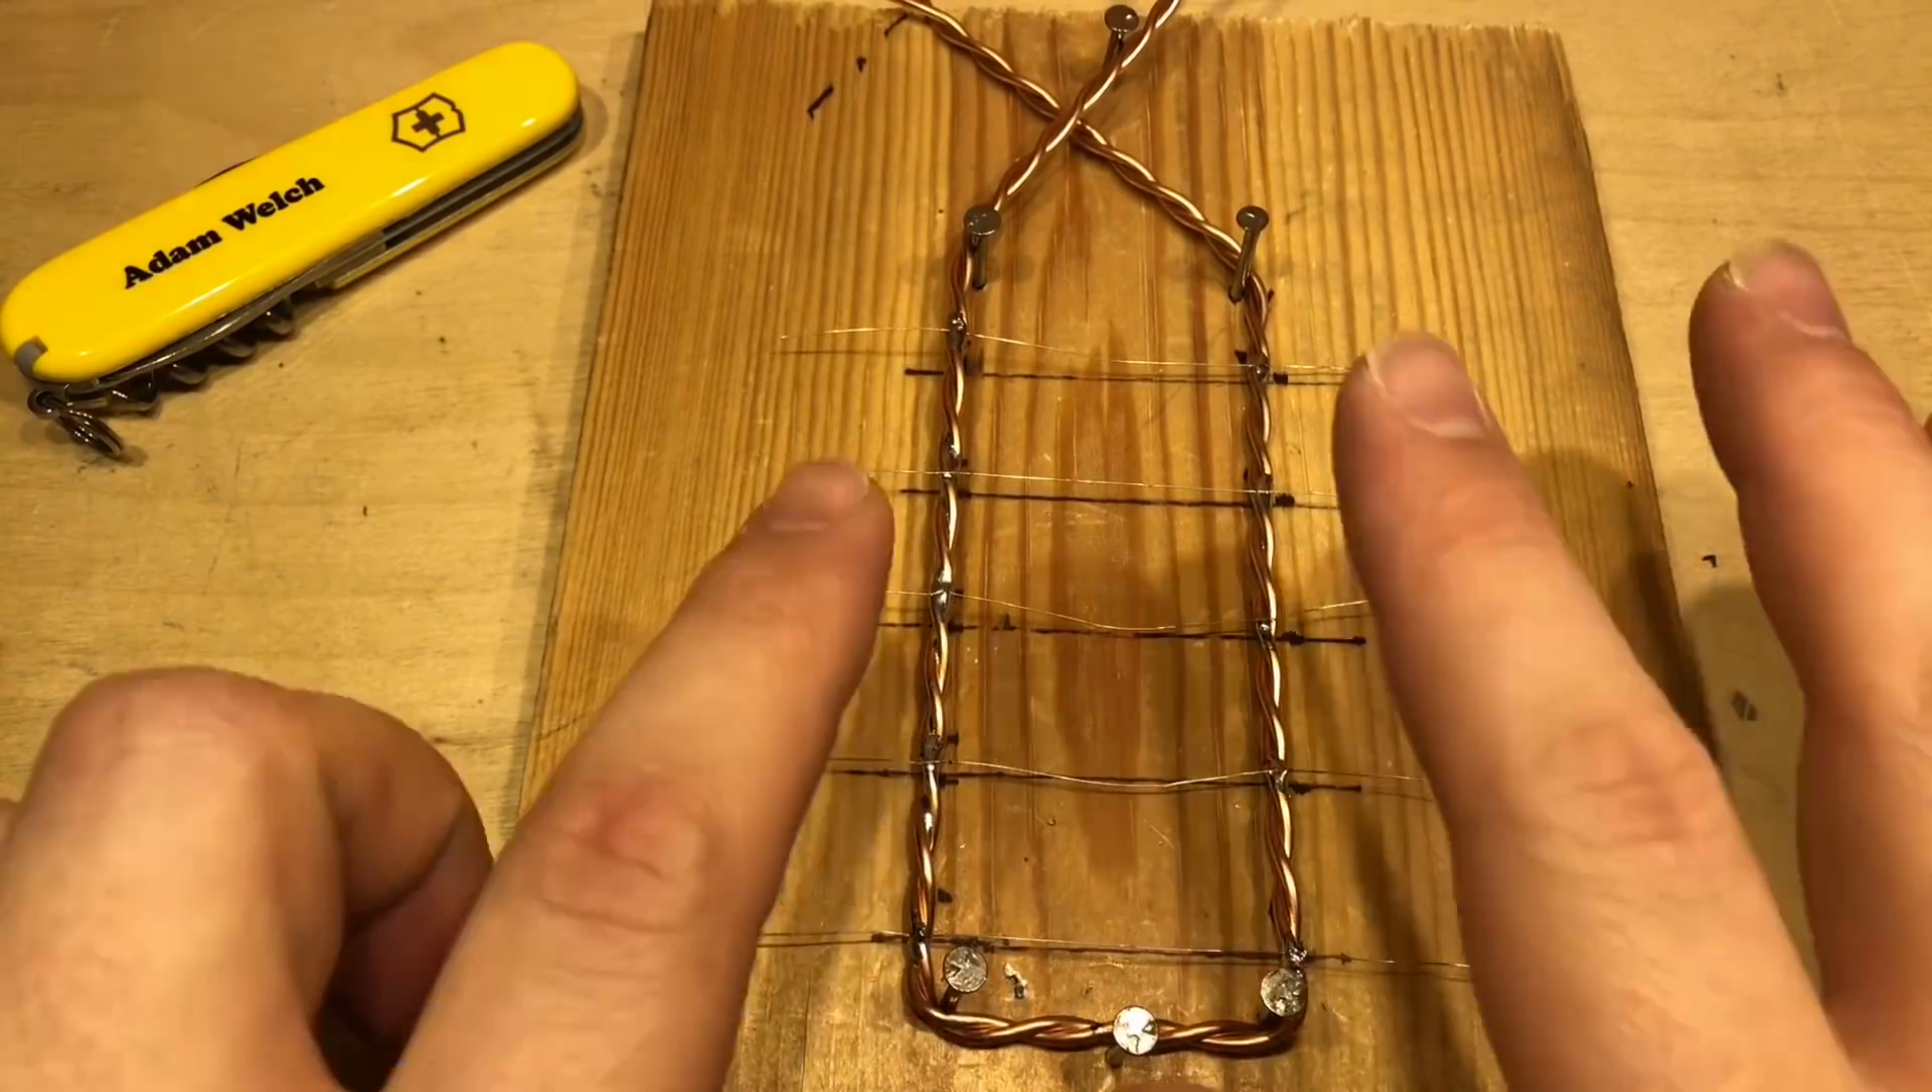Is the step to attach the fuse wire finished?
Yes.